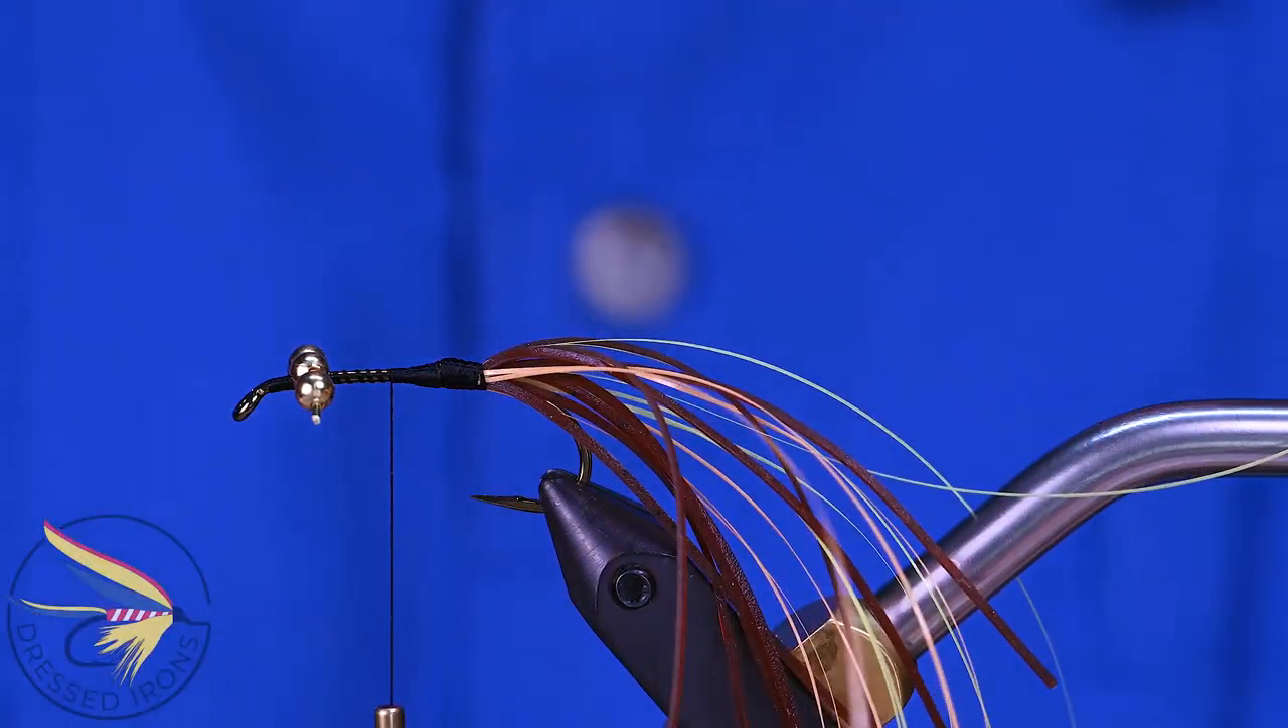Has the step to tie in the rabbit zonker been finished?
No.